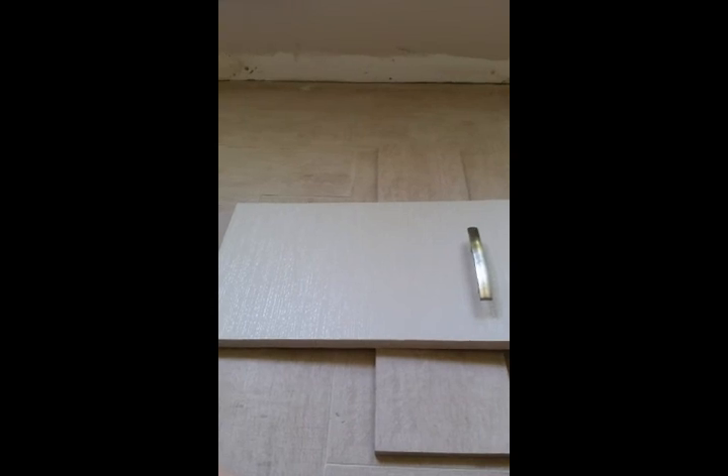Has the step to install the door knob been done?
Yes.